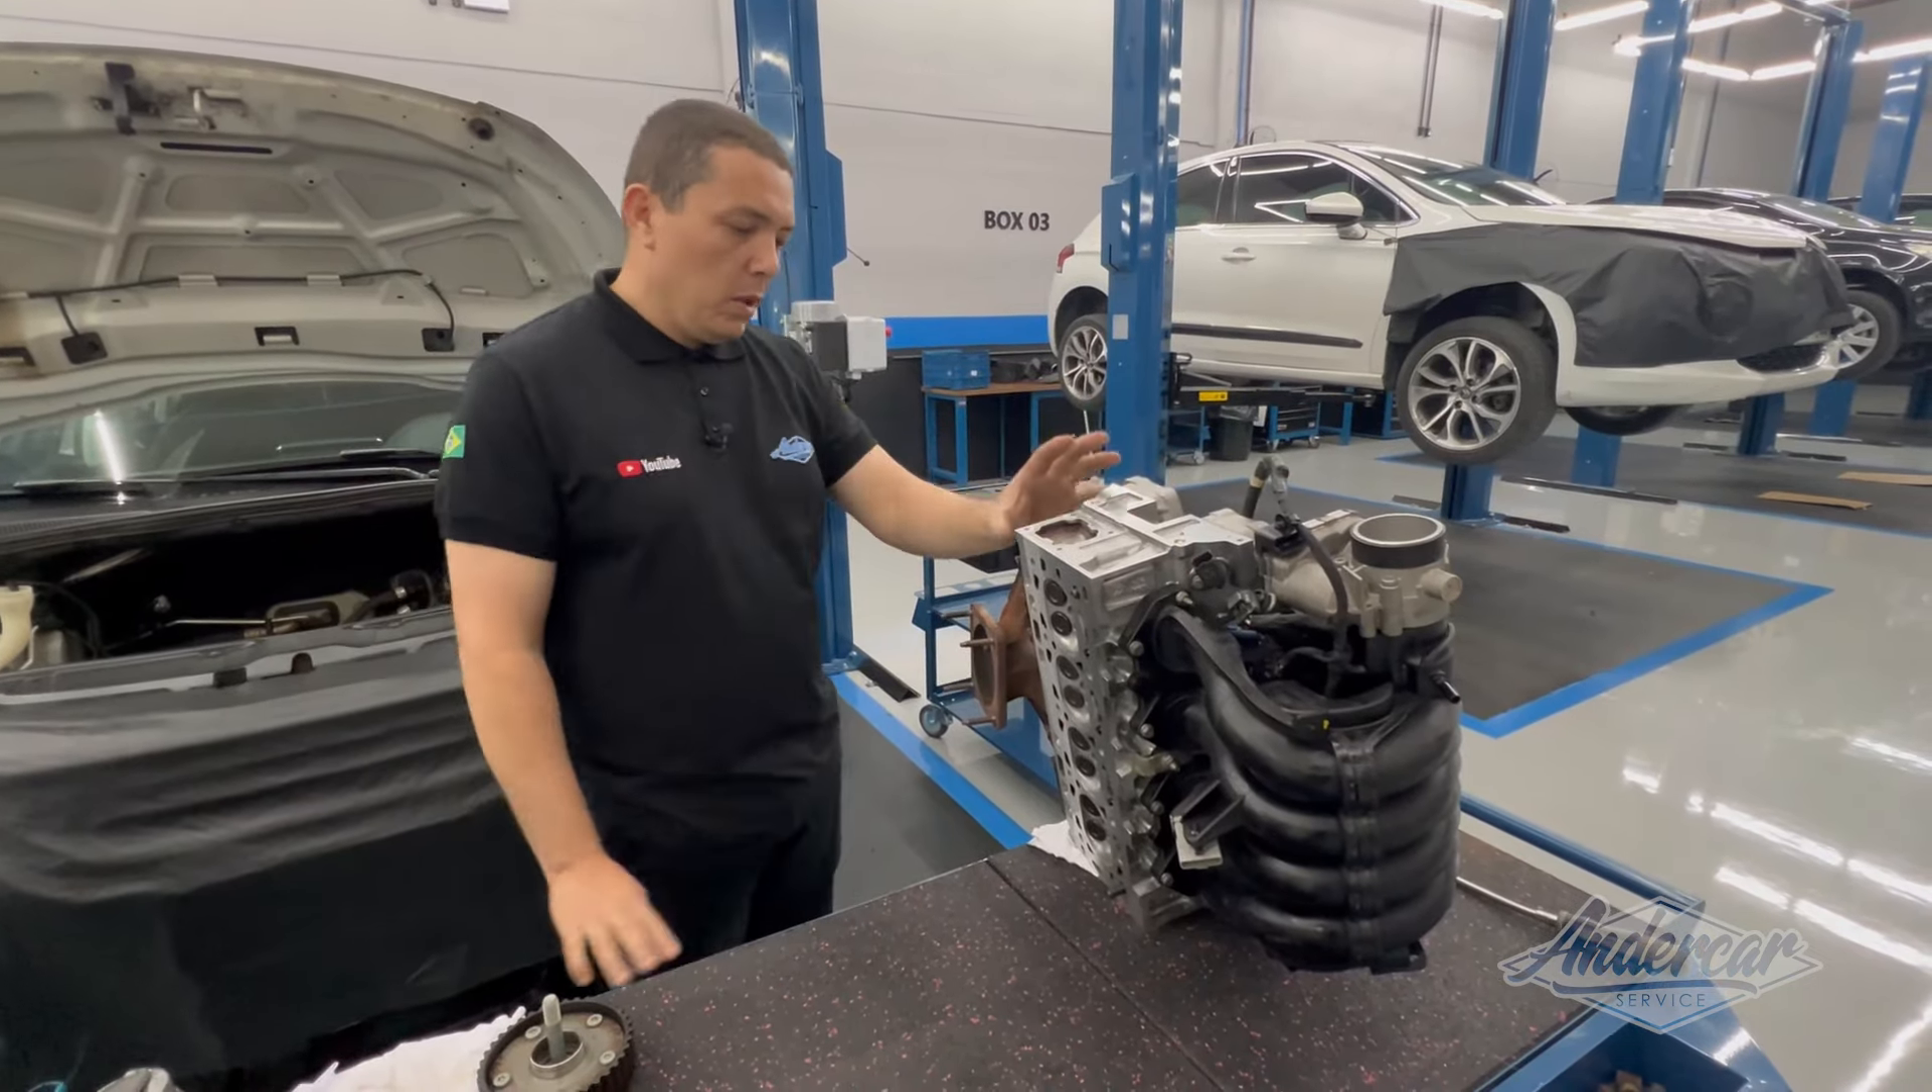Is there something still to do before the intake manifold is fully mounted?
No.